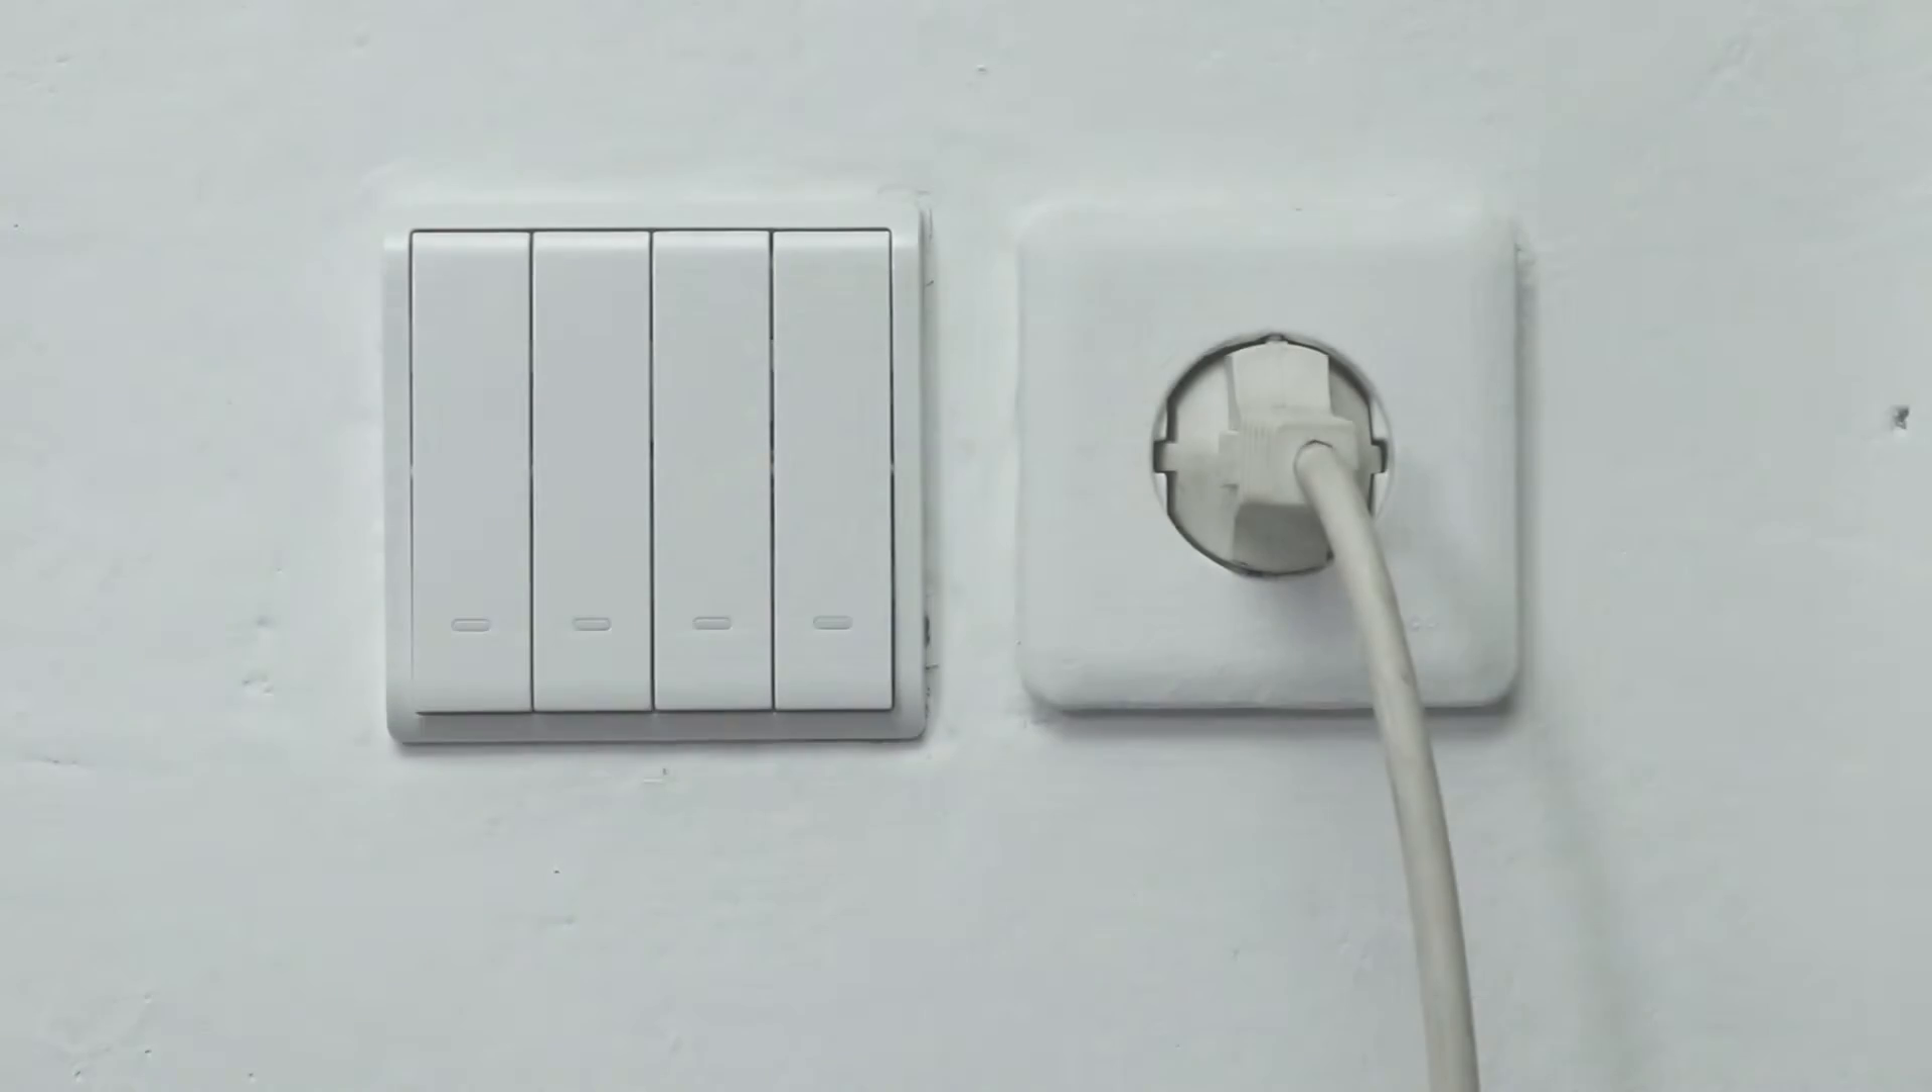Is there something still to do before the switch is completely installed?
No.